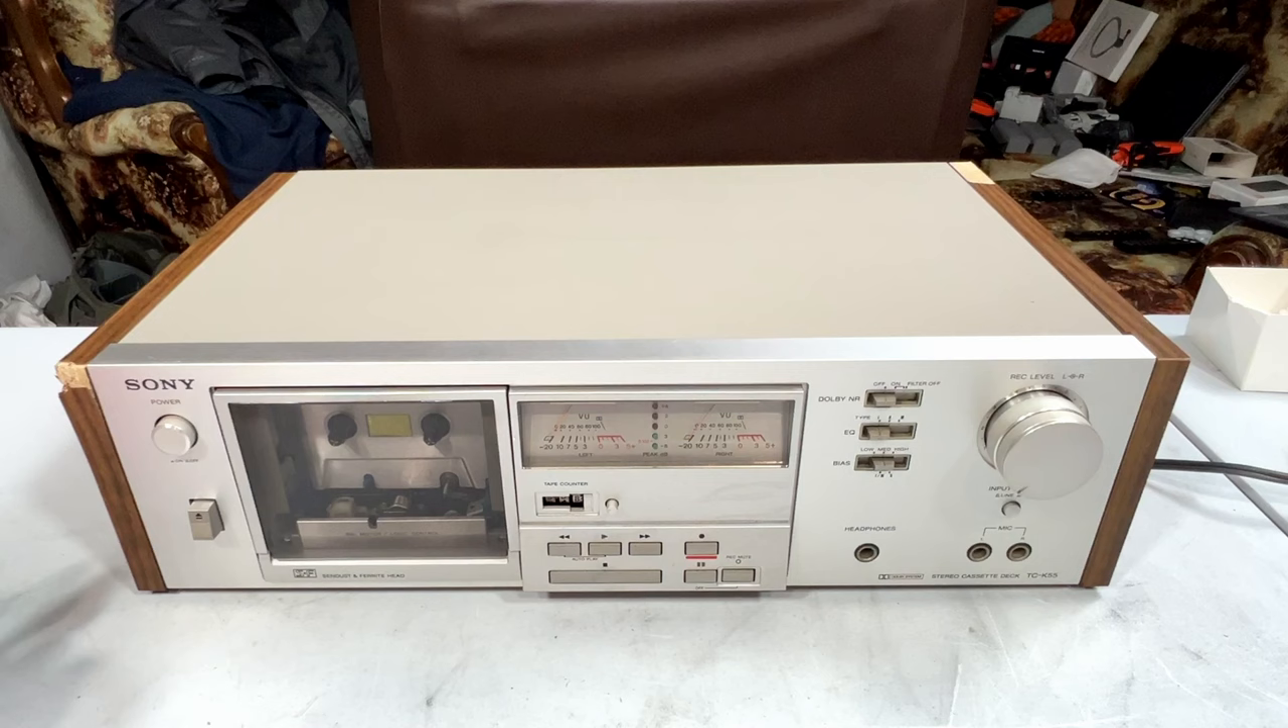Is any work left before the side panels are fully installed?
No.